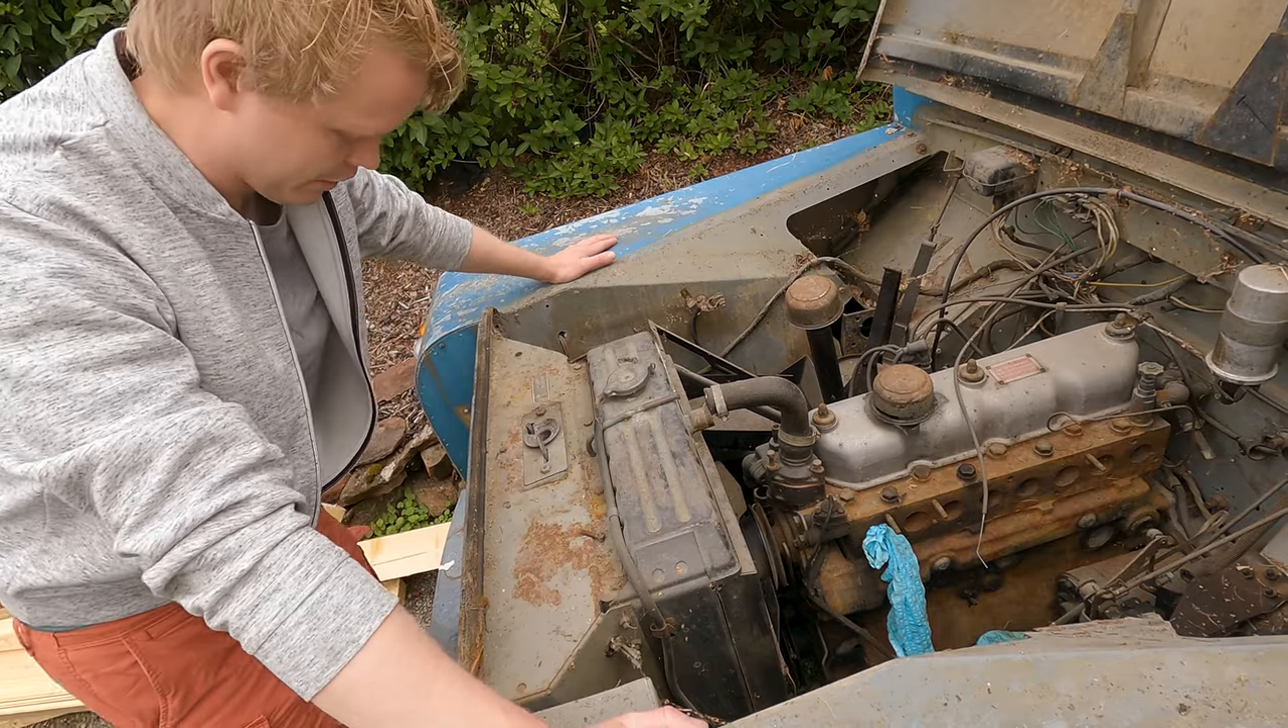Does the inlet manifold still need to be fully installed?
Yes.